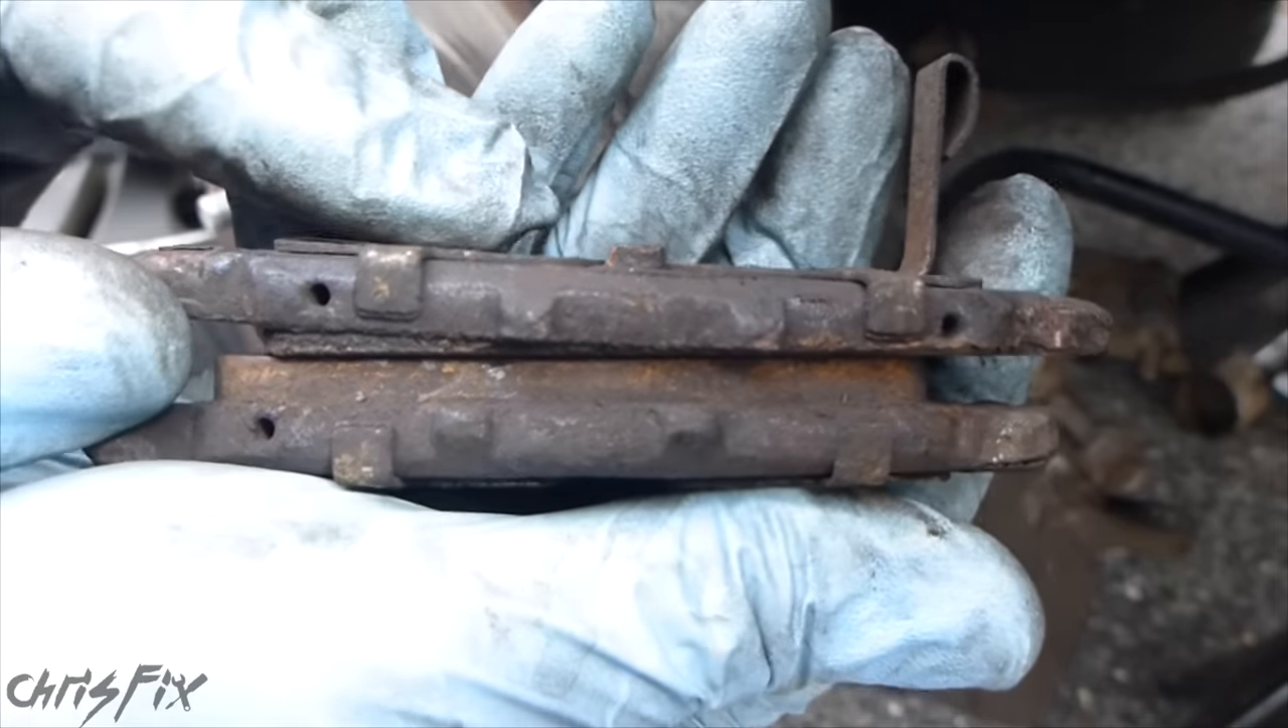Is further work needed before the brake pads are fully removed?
No.